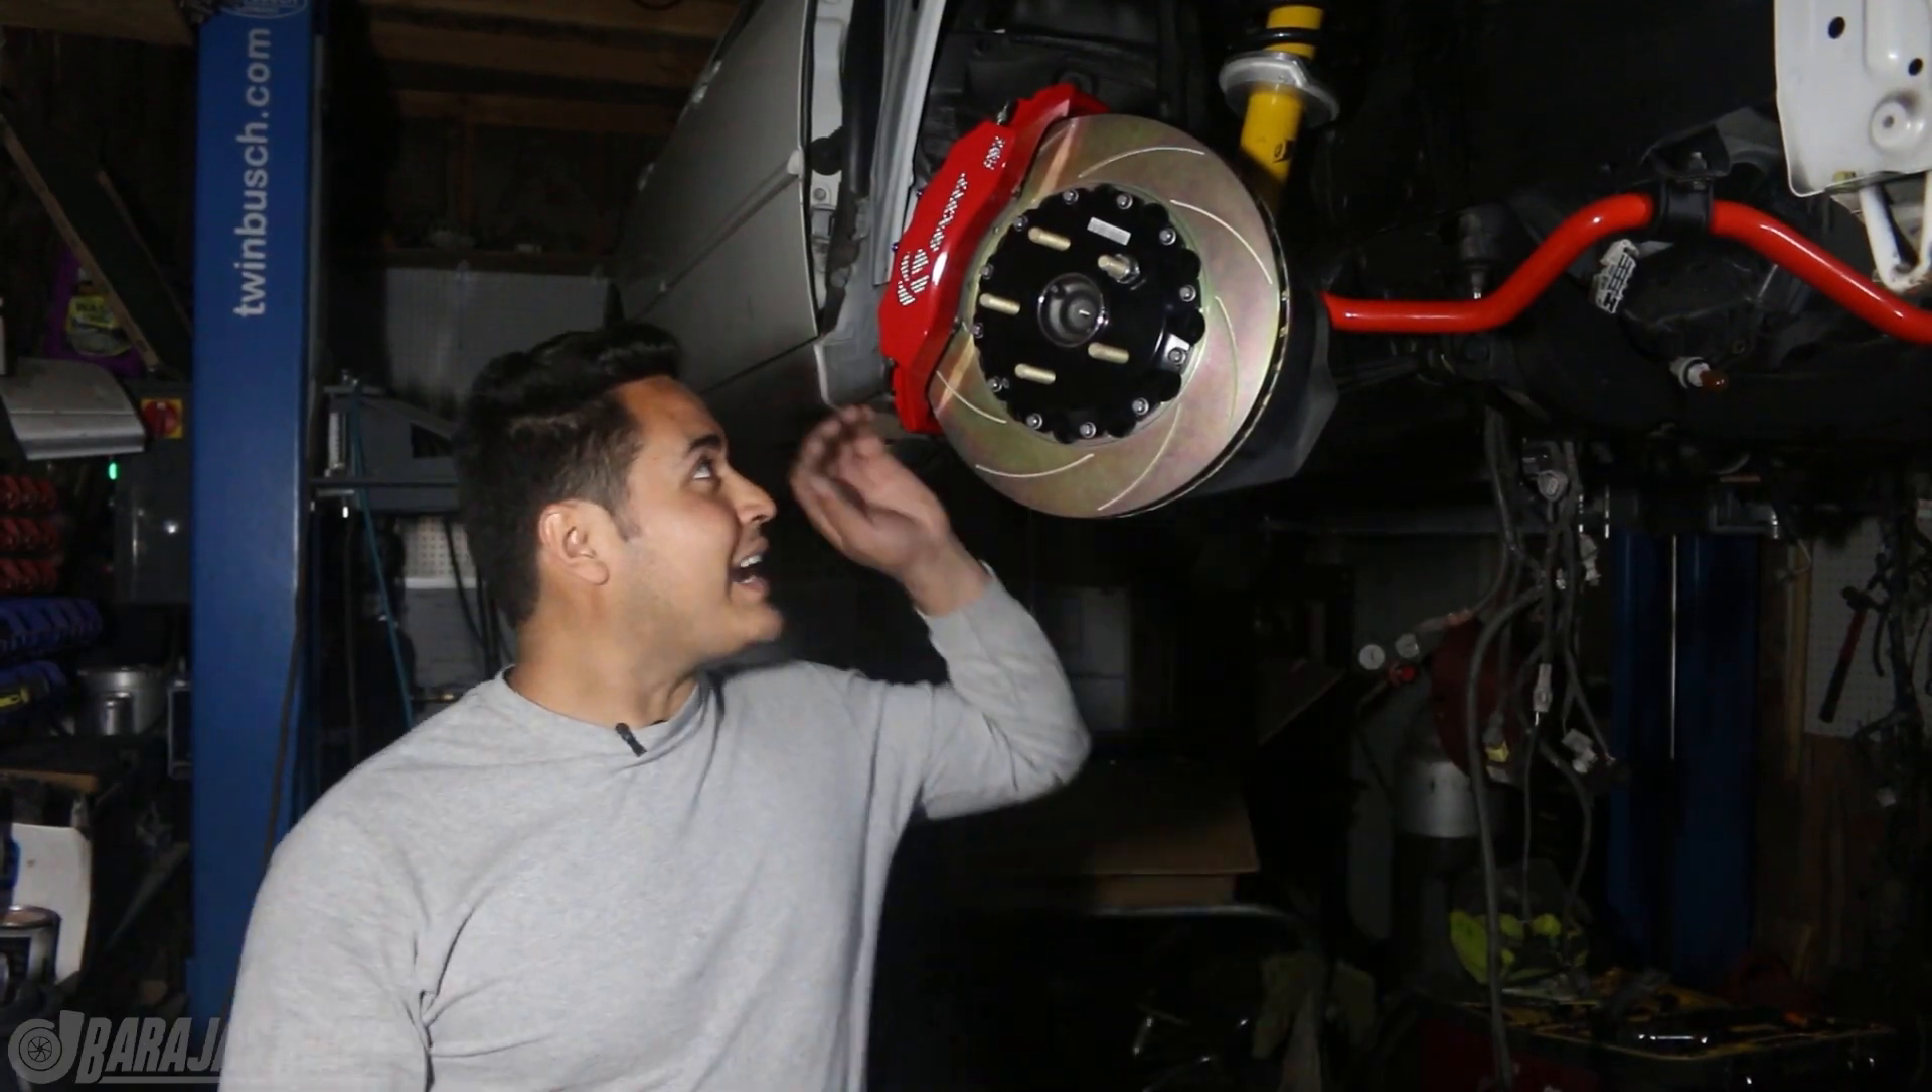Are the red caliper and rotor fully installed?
Yes.